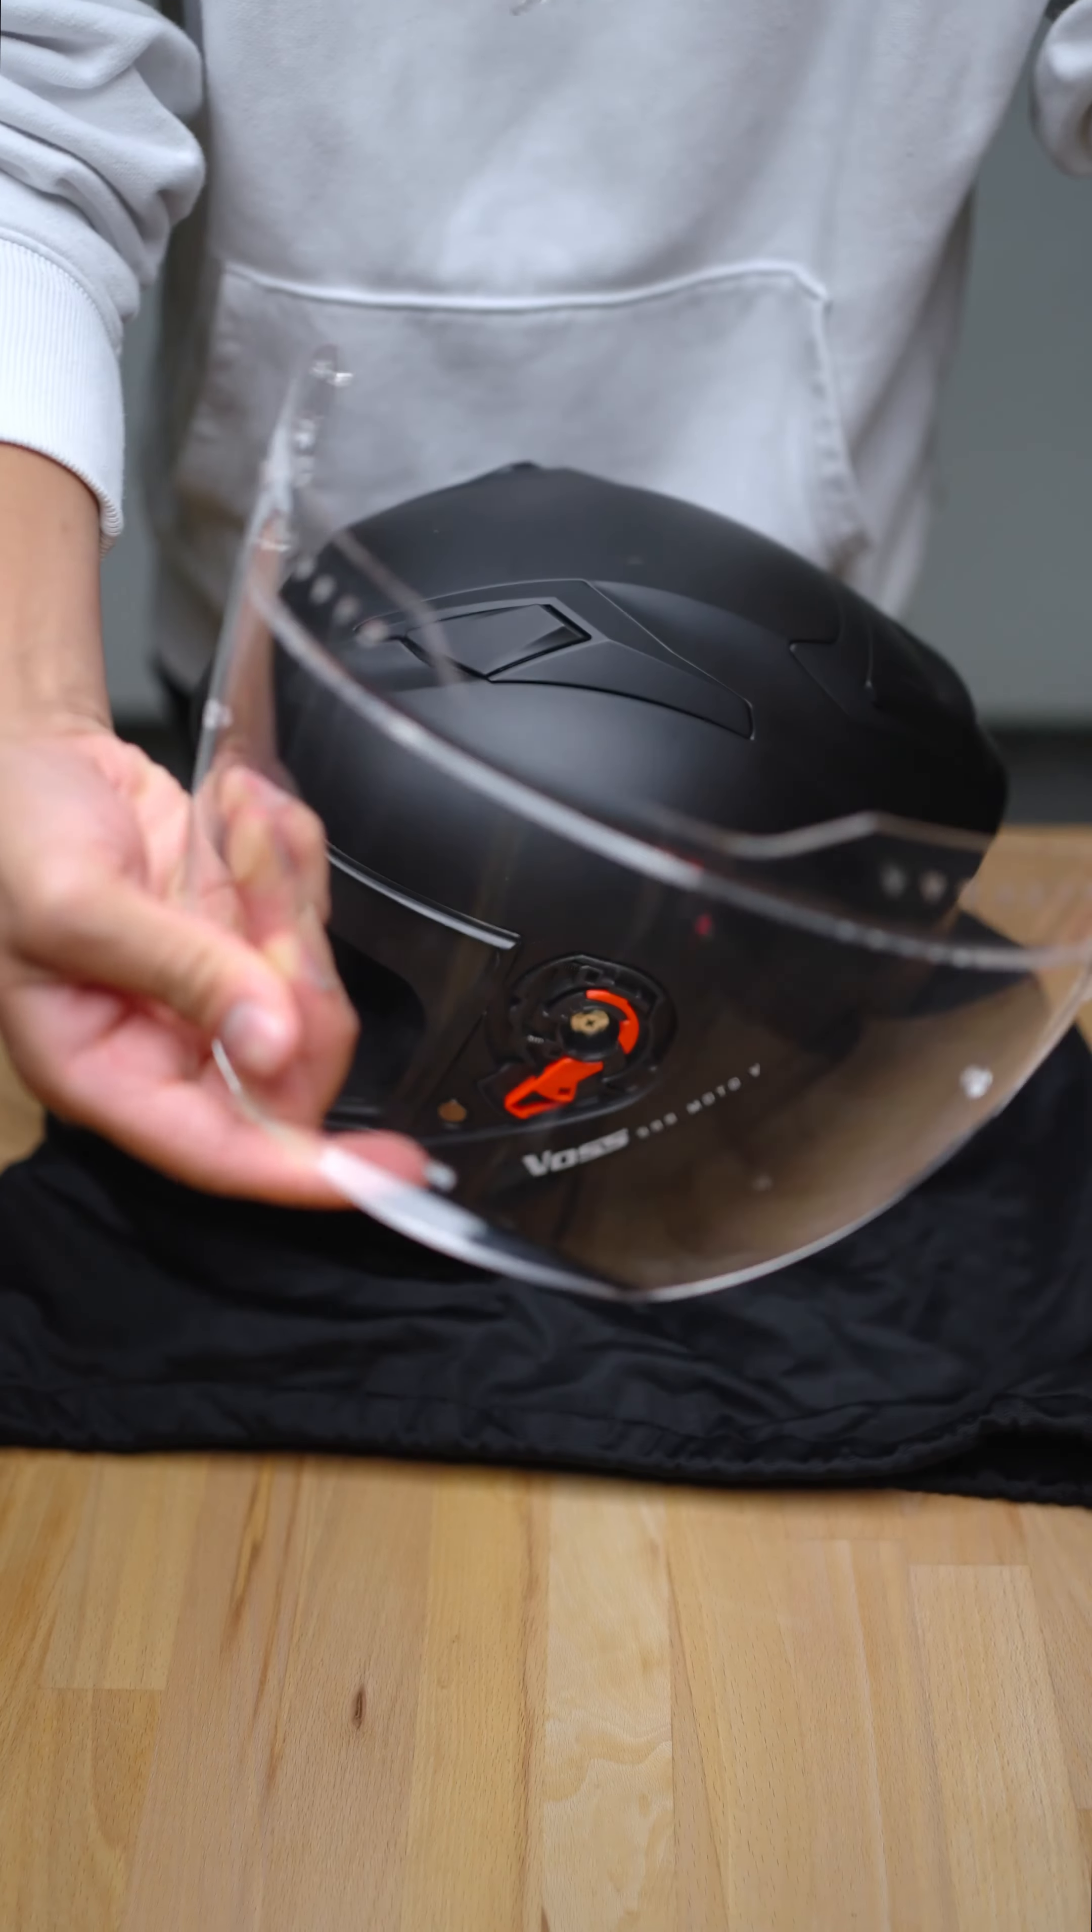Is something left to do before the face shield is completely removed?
No.